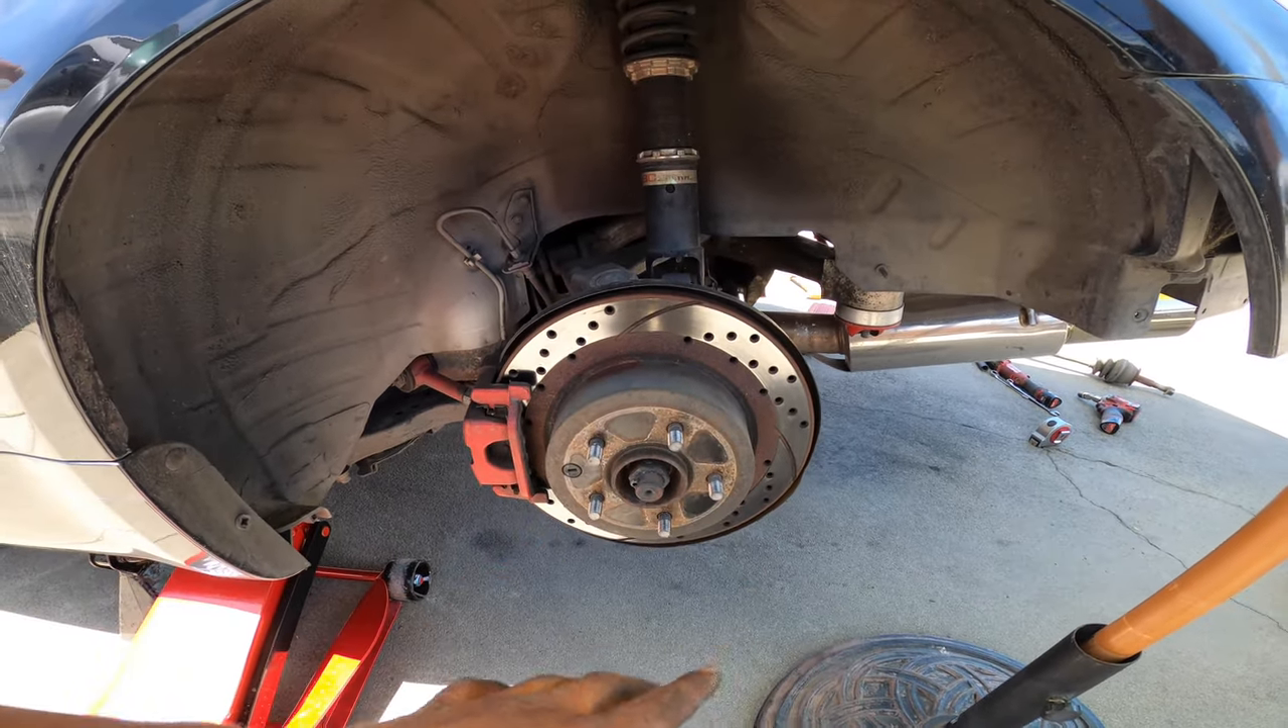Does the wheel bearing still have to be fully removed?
Yes.